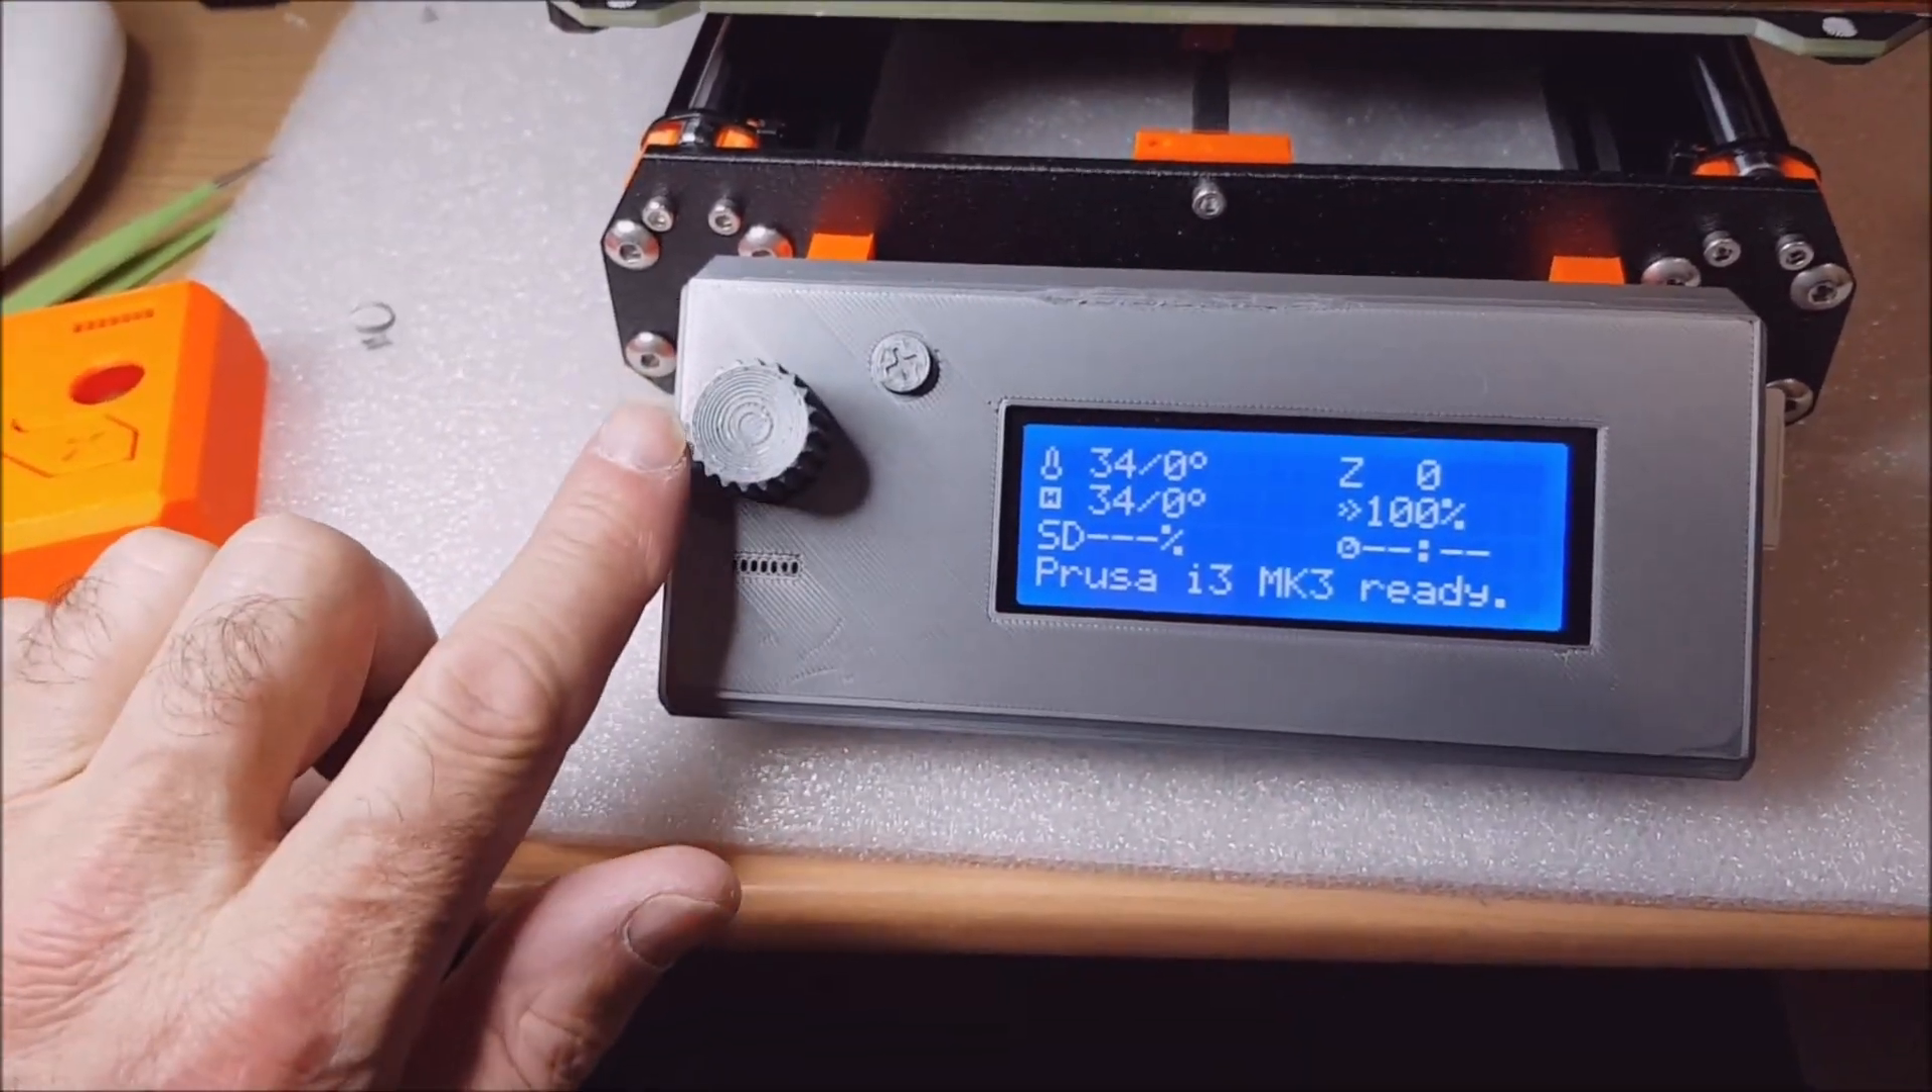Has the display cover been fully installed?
Yes.